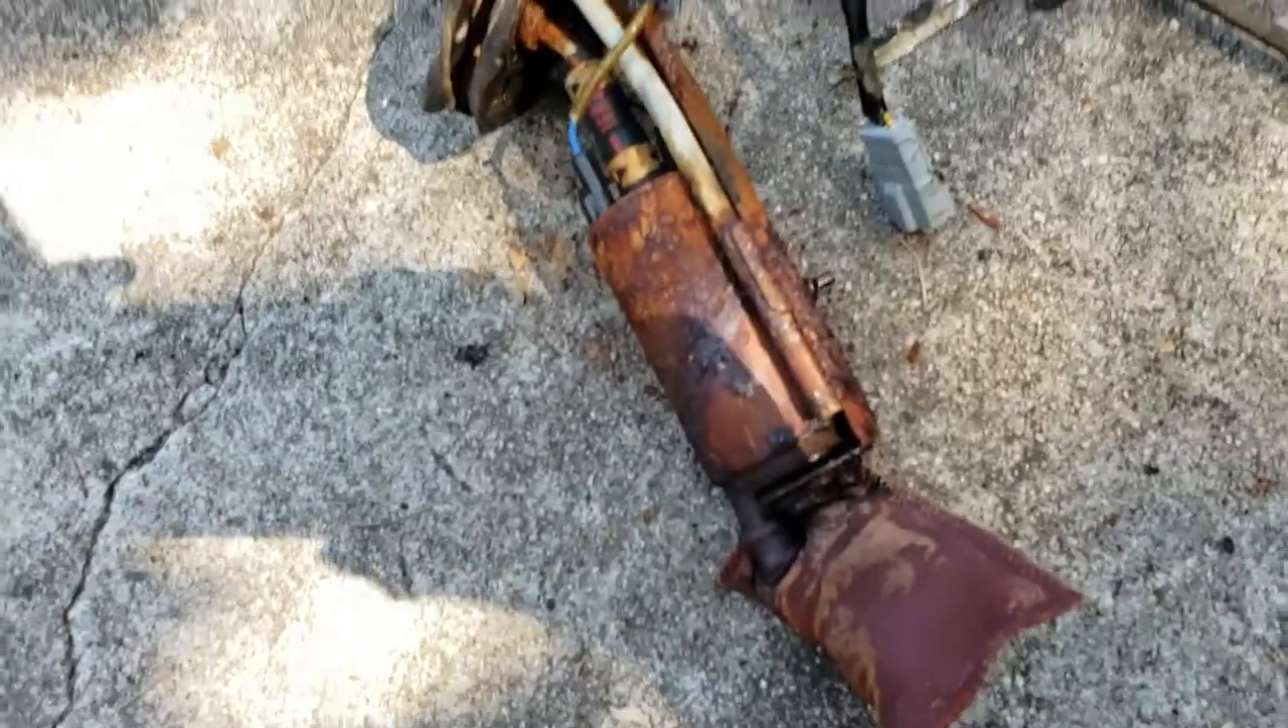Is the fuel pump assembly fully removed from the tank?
Yes.